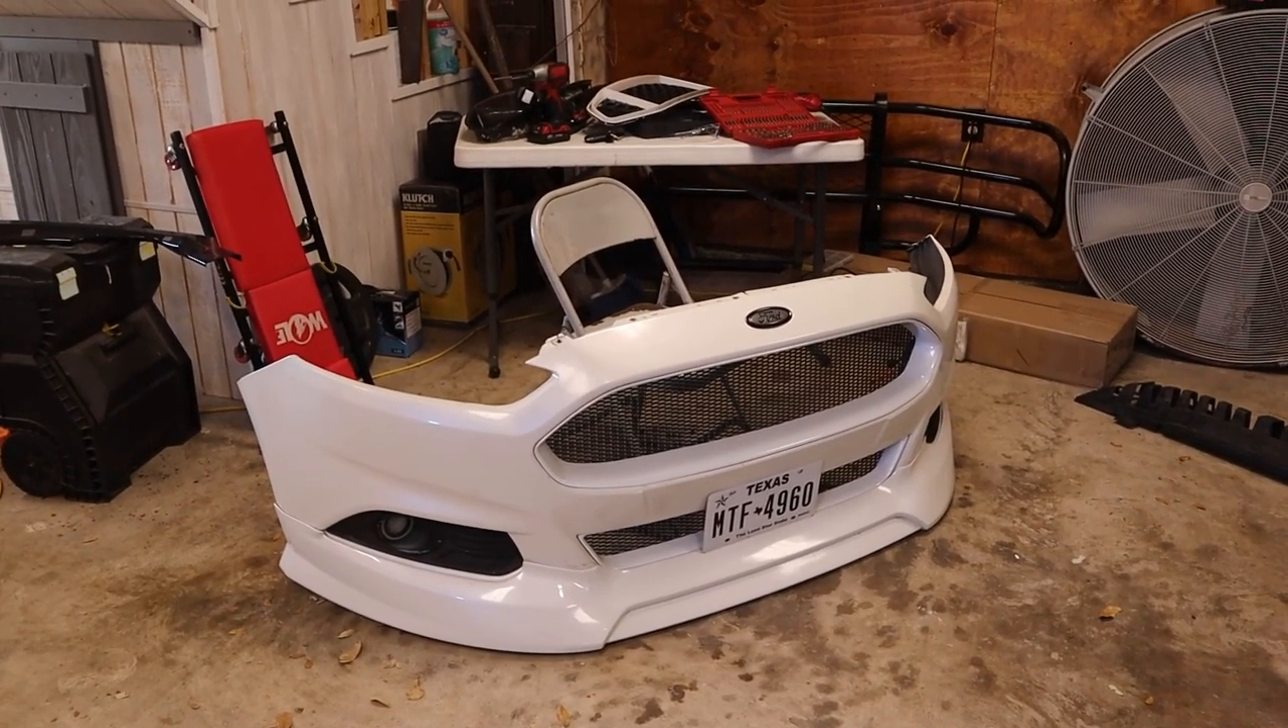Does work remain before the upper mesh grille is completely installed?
No.